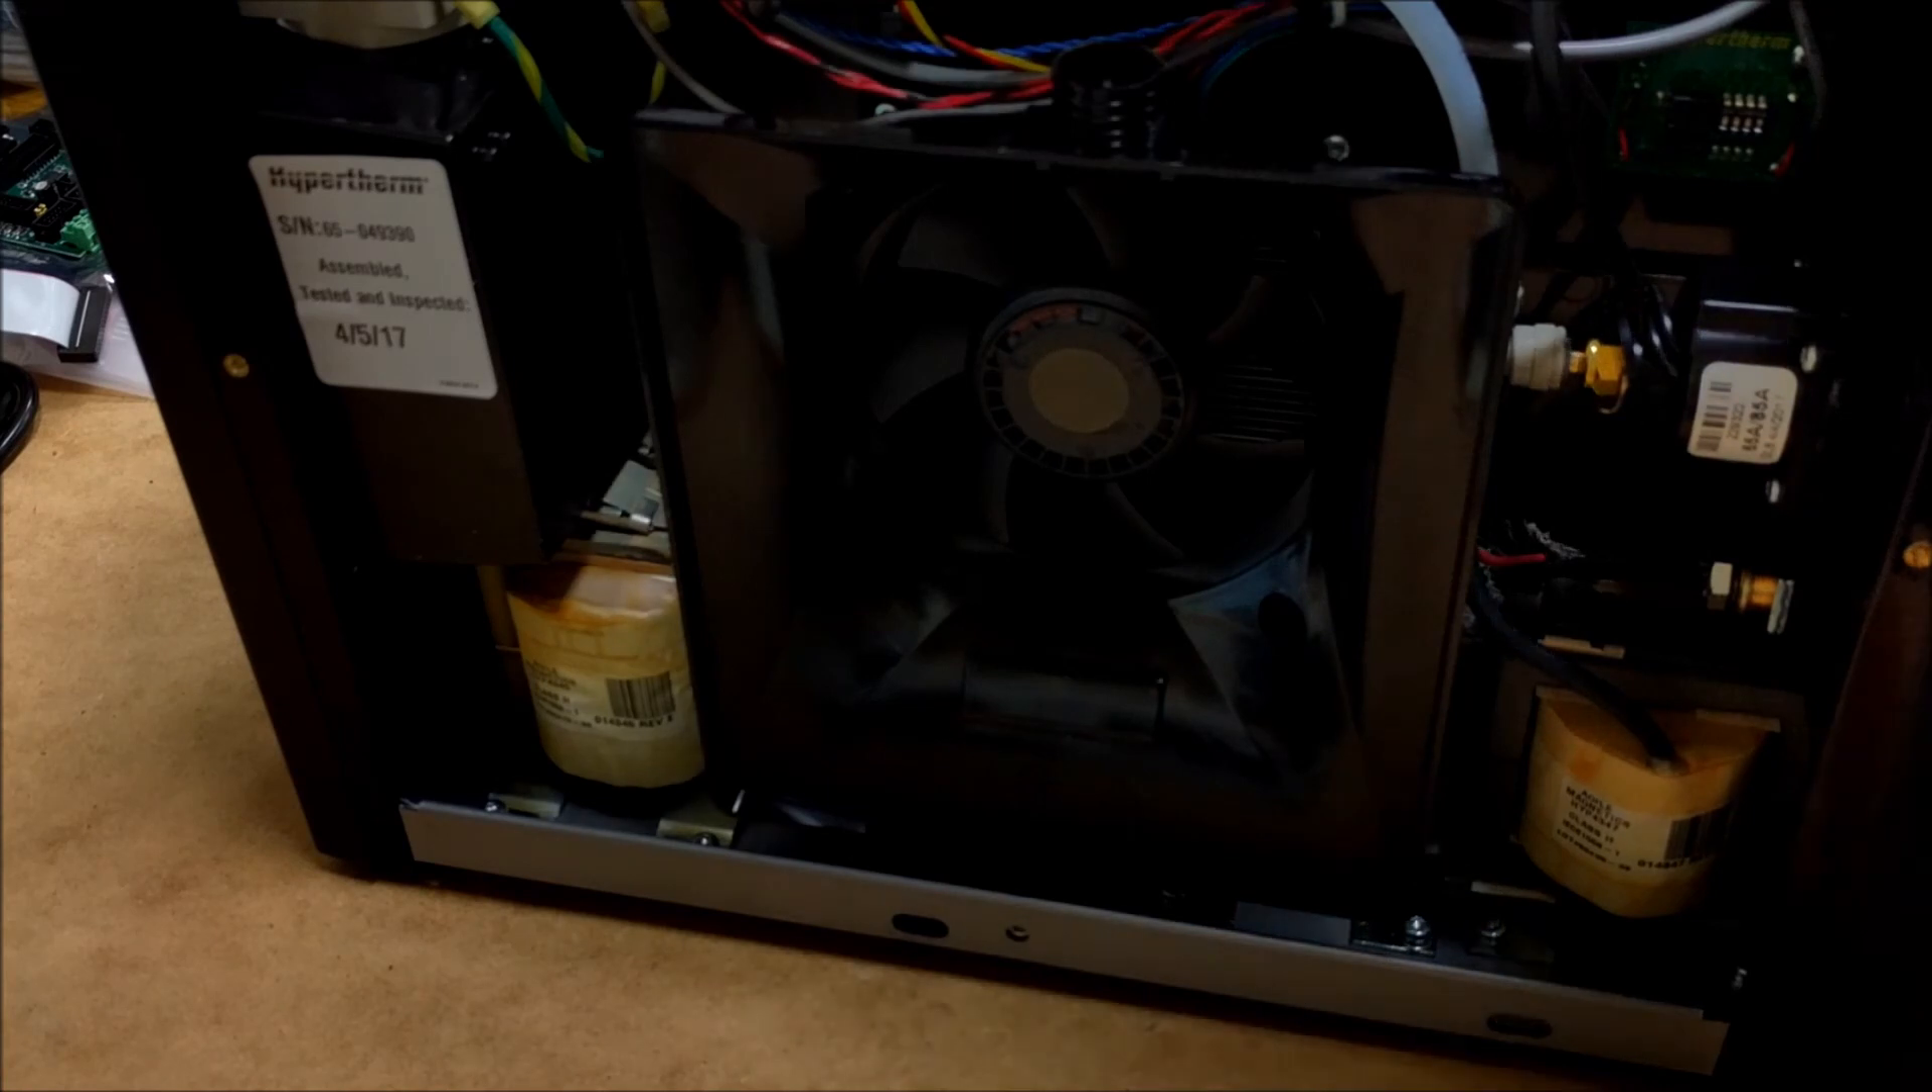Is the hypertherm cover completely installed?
No.